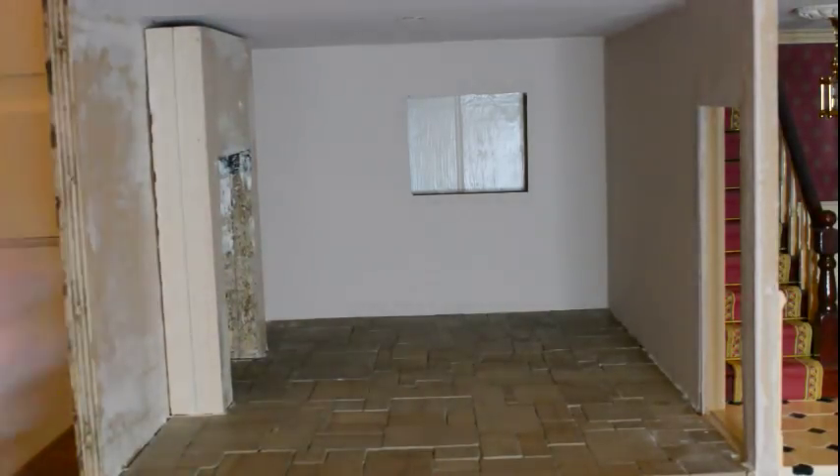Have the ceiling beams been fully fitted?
No.